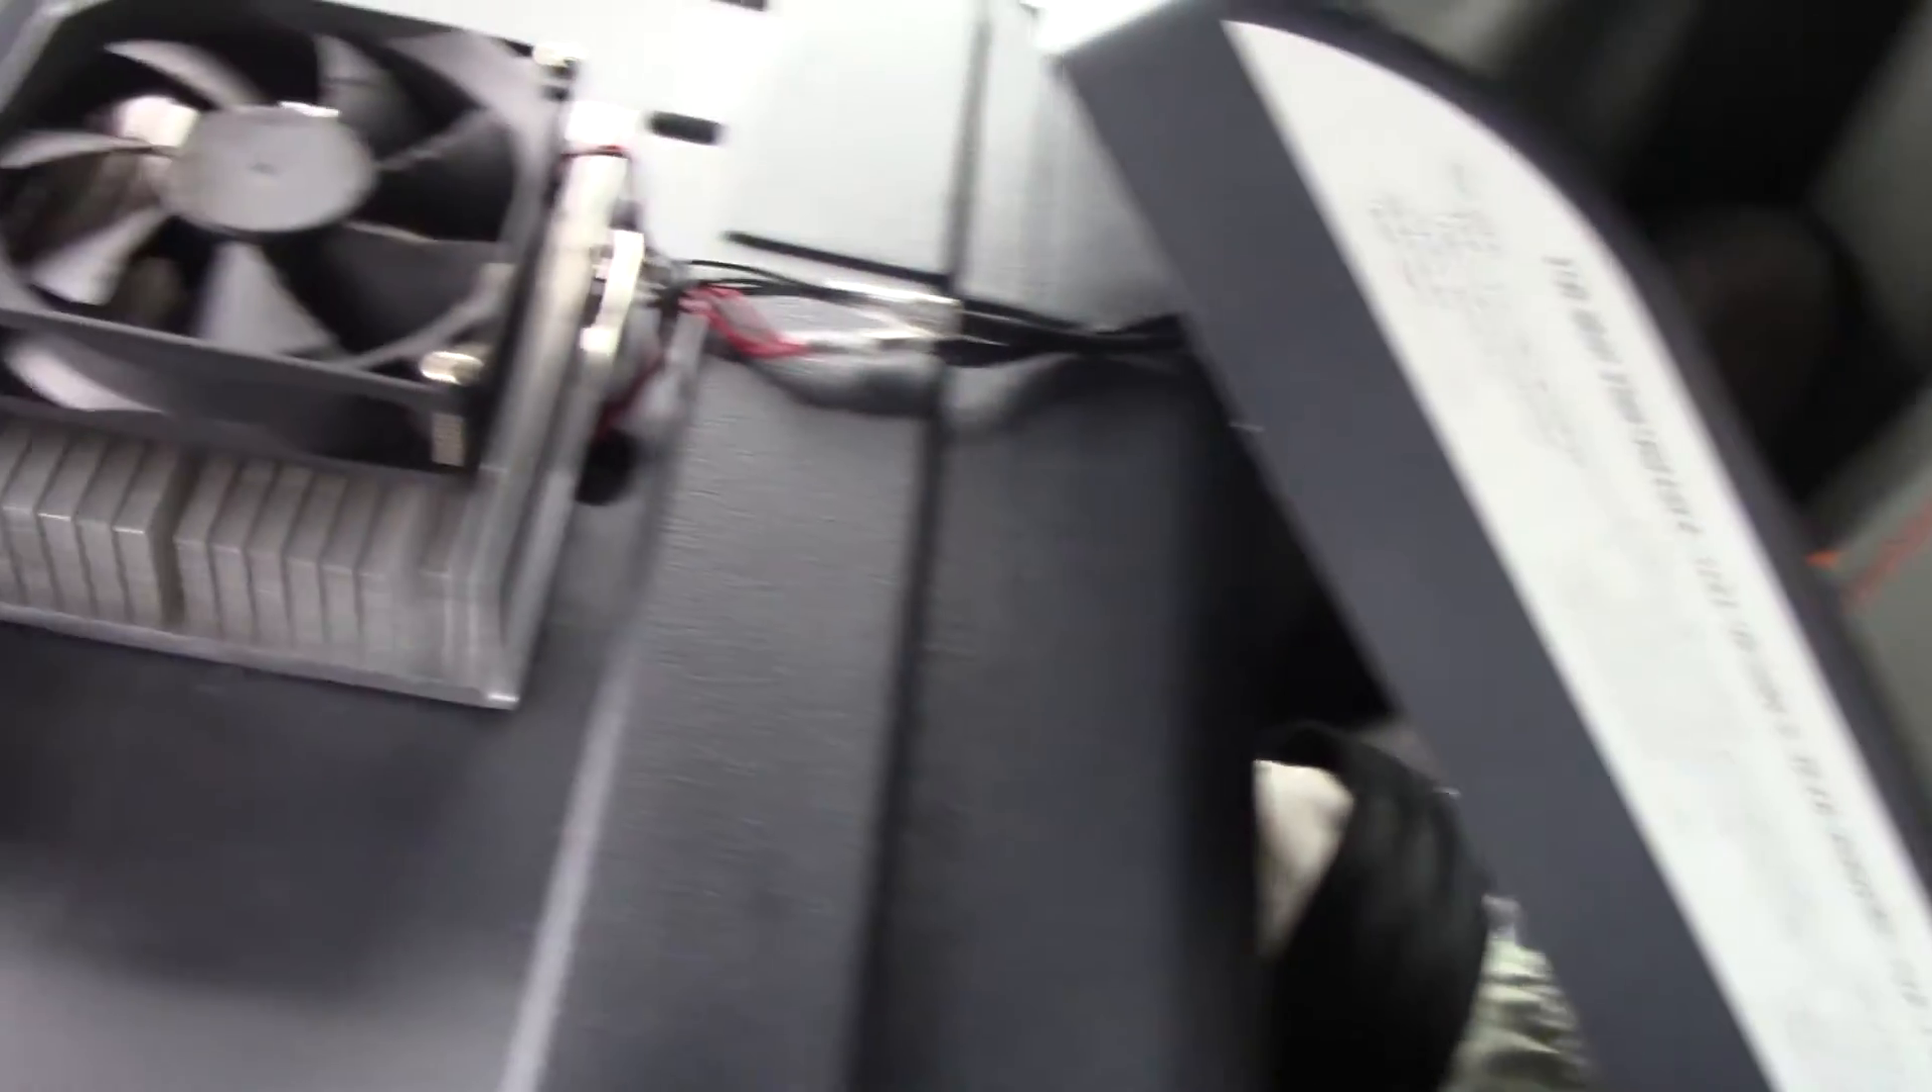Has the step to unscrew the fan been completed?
No.